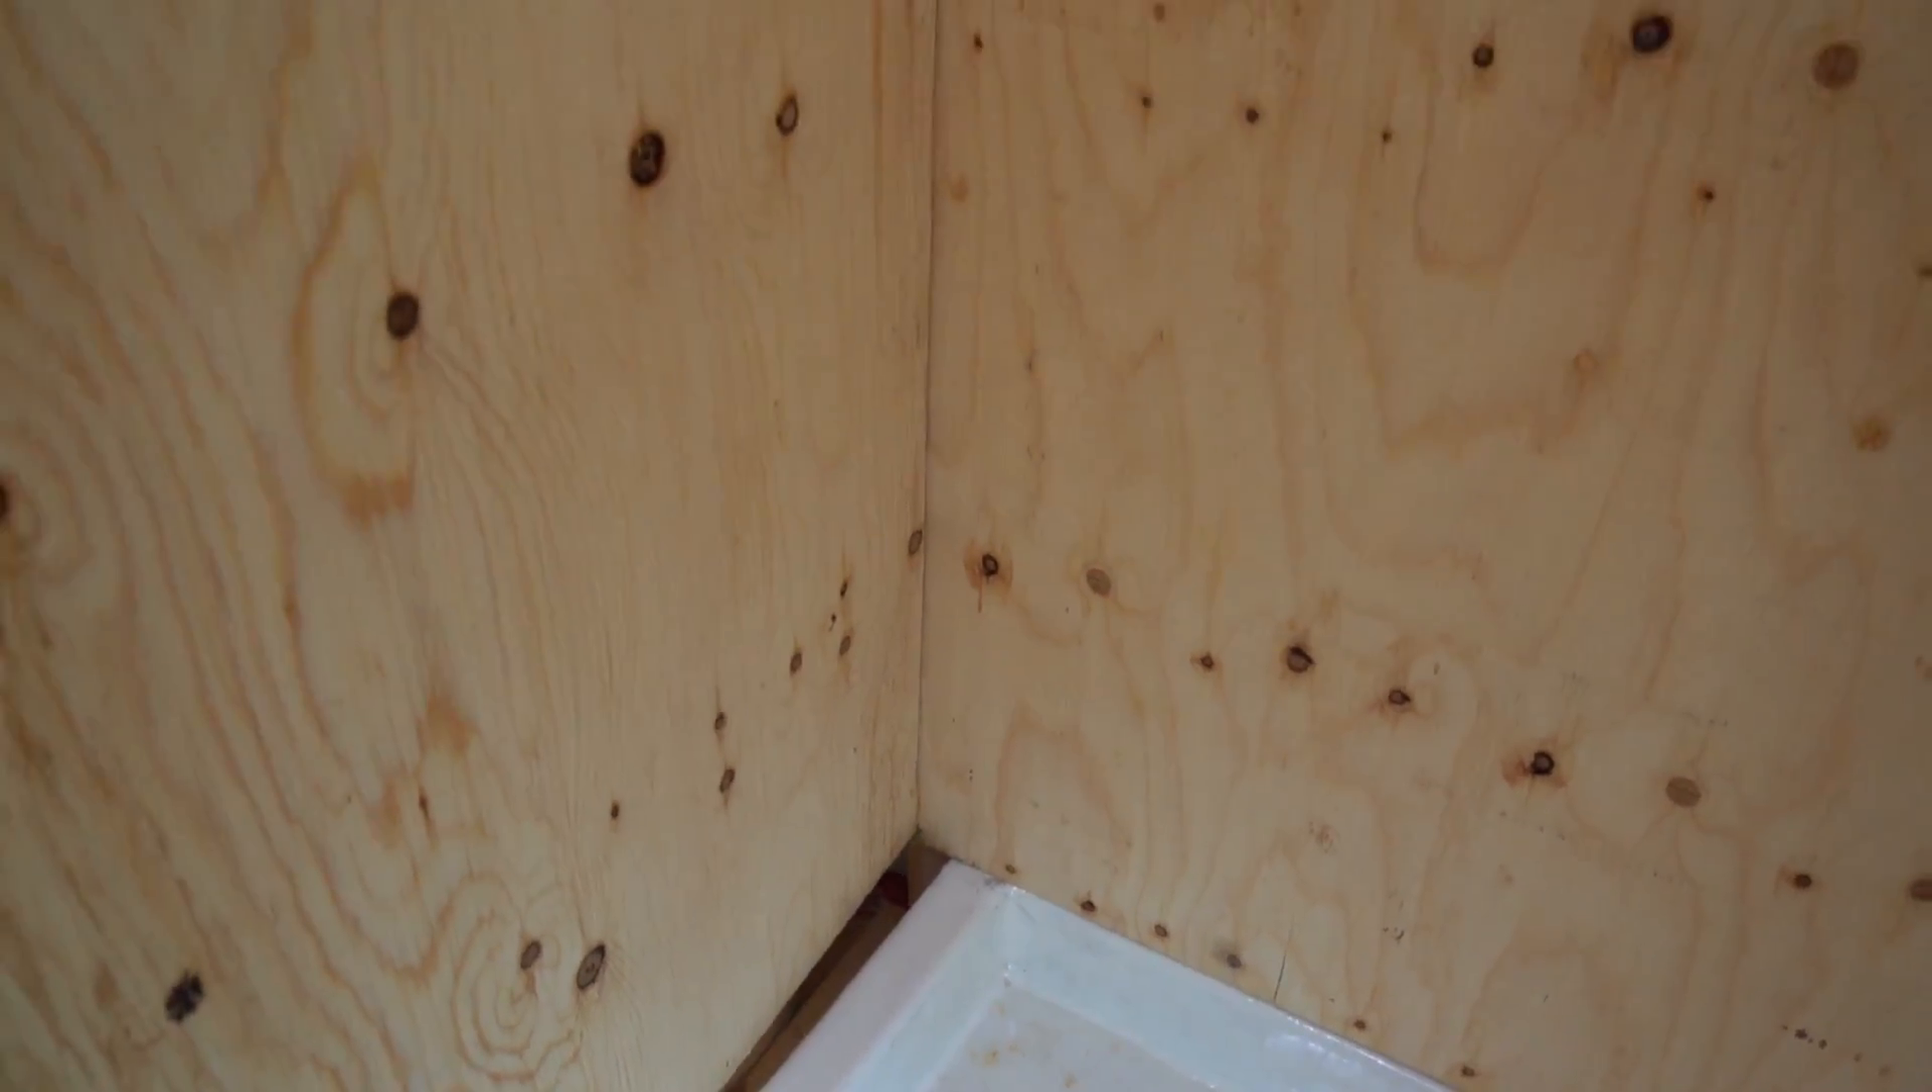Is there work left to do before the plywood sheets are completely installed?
No.